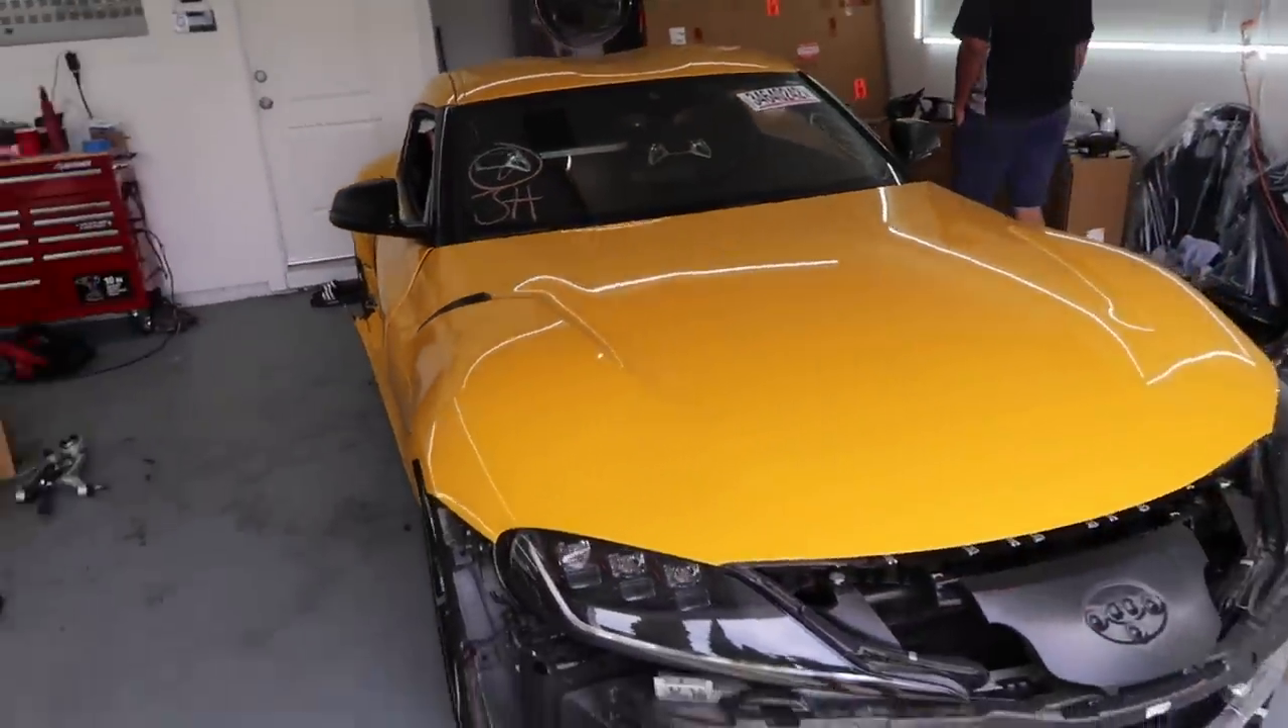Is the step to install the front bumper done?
No.